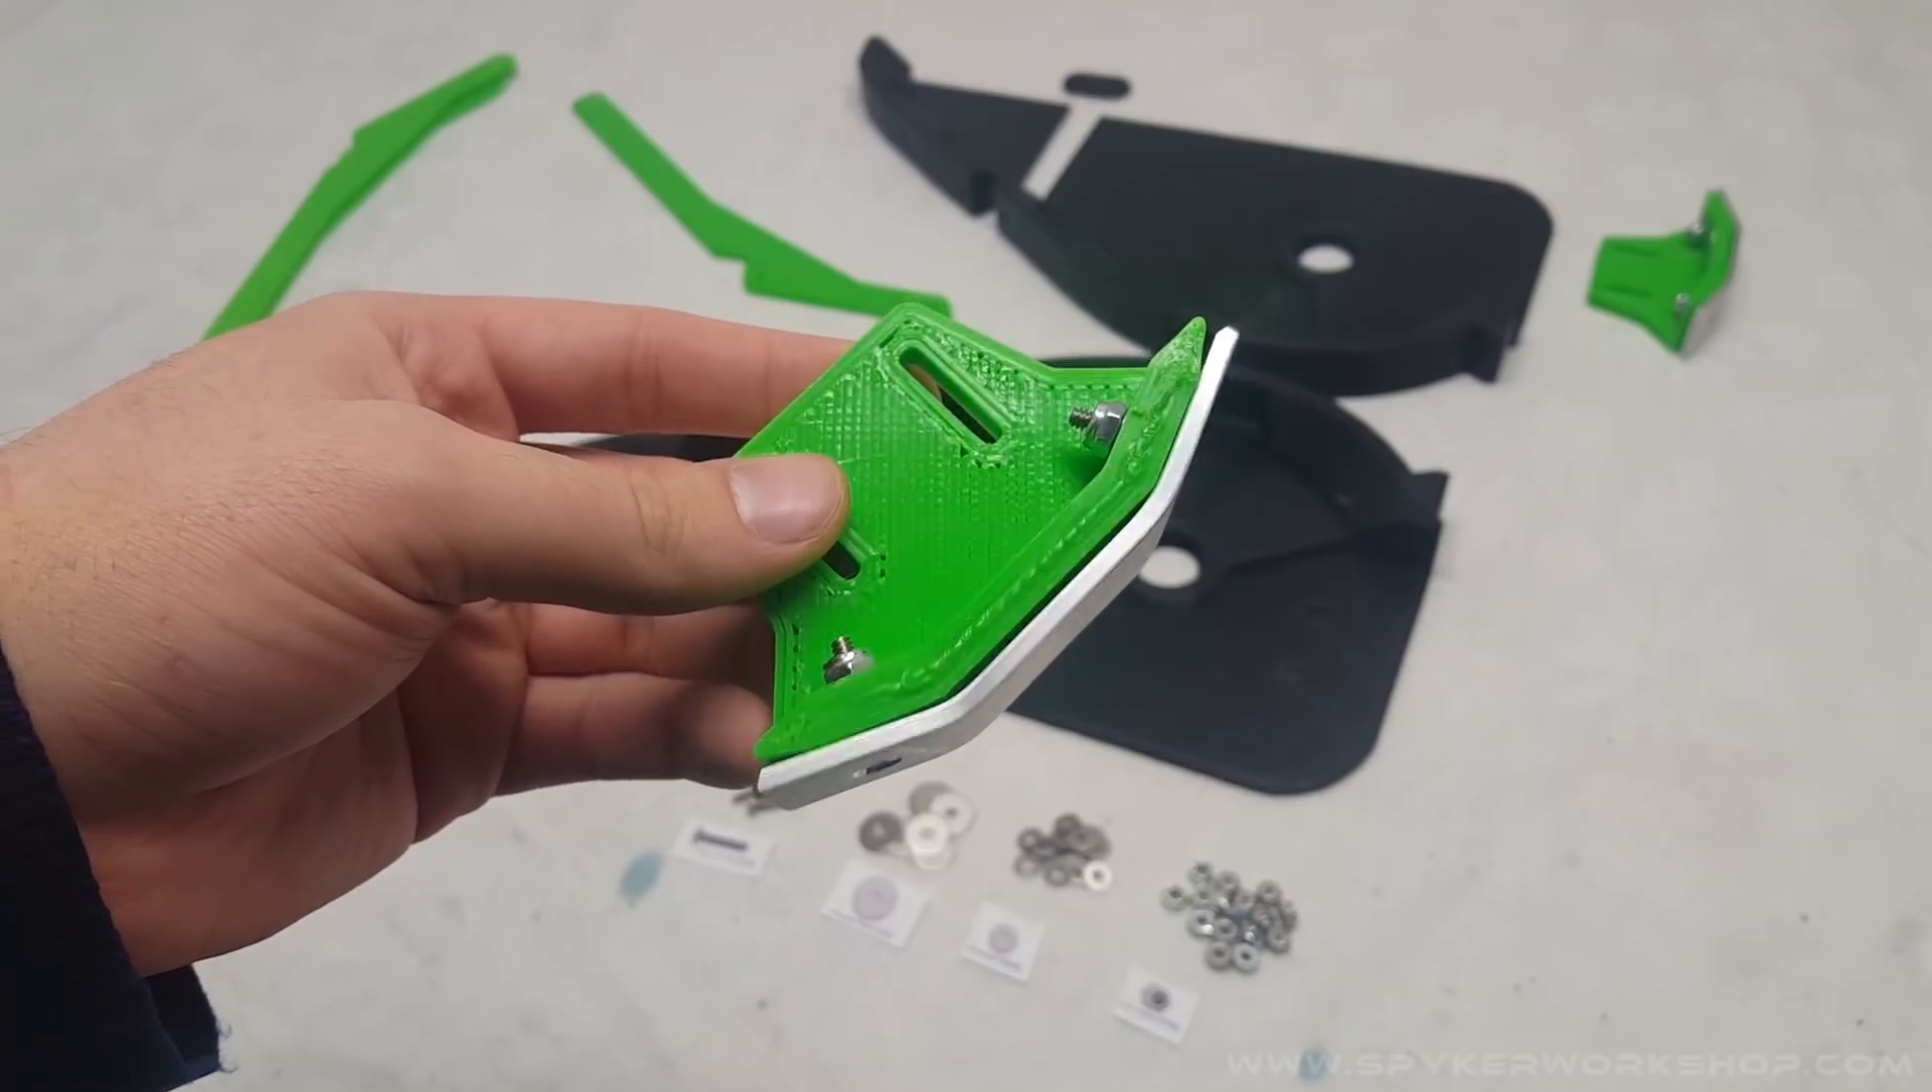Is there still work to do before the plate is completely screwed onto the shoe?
No.